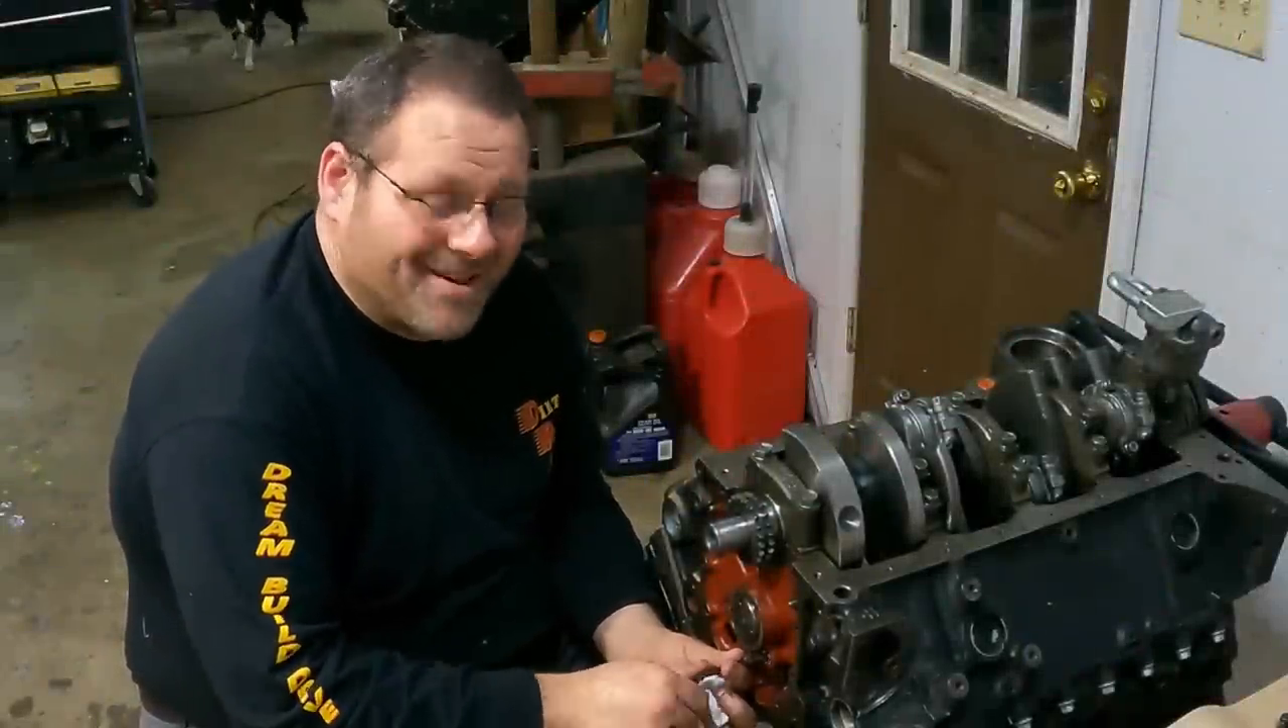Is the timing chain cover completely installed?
No.